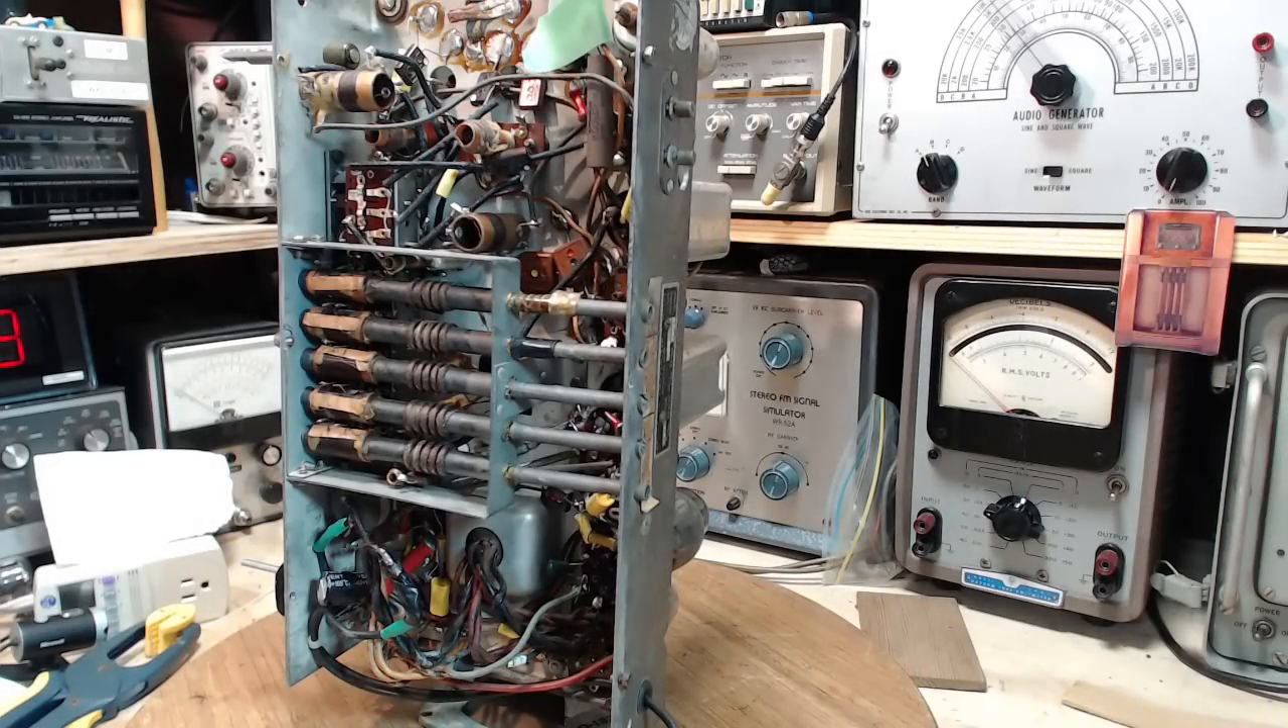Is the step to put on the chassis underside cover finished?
No.